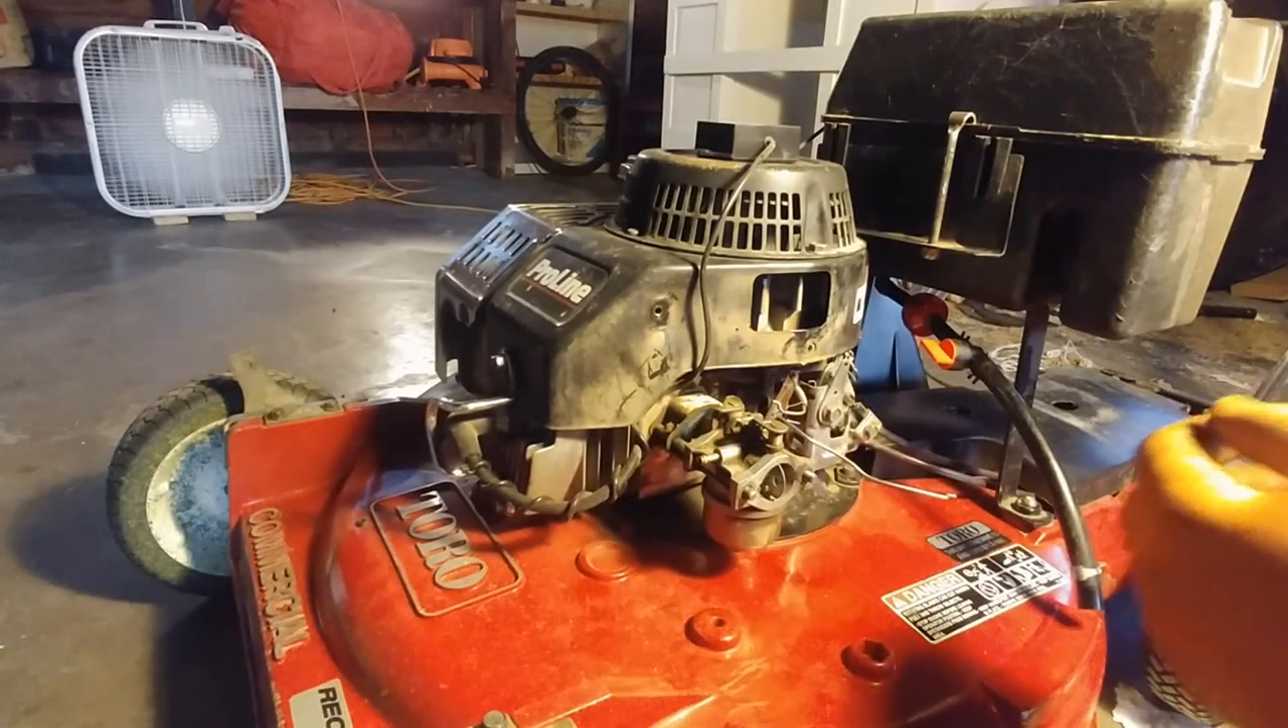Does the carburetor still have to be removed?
Yes.